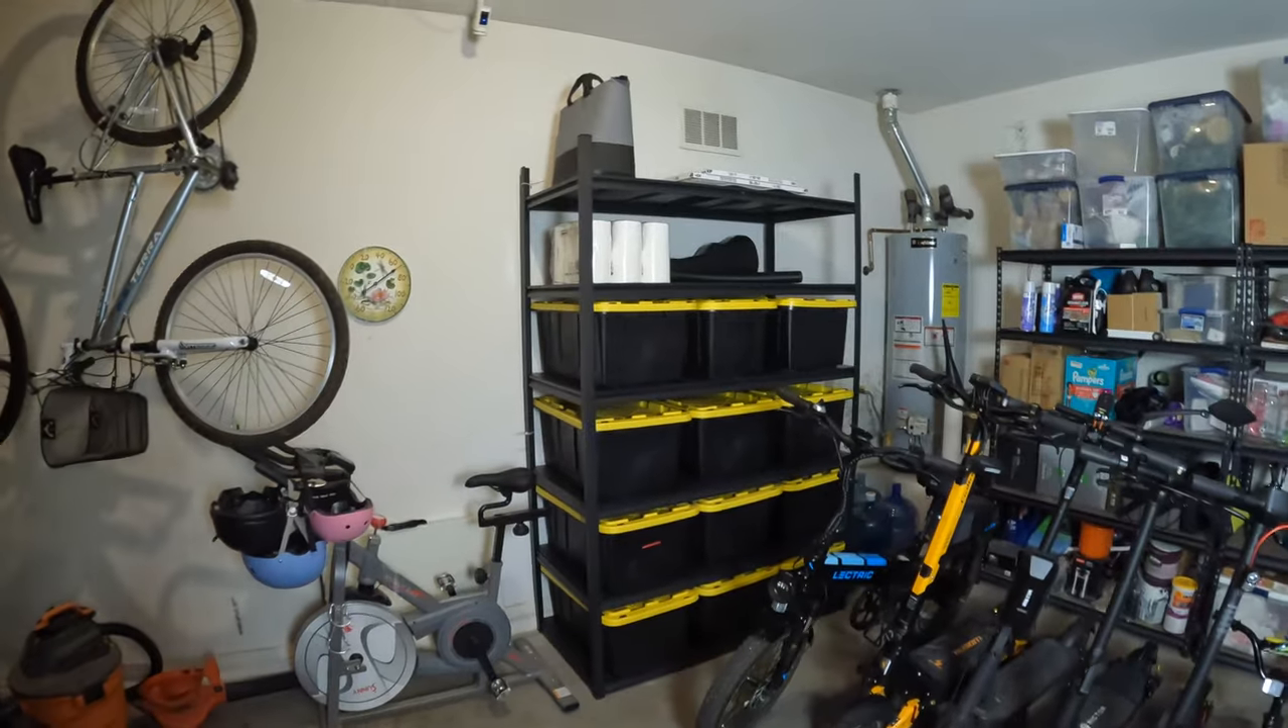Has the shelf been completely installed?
Yes.